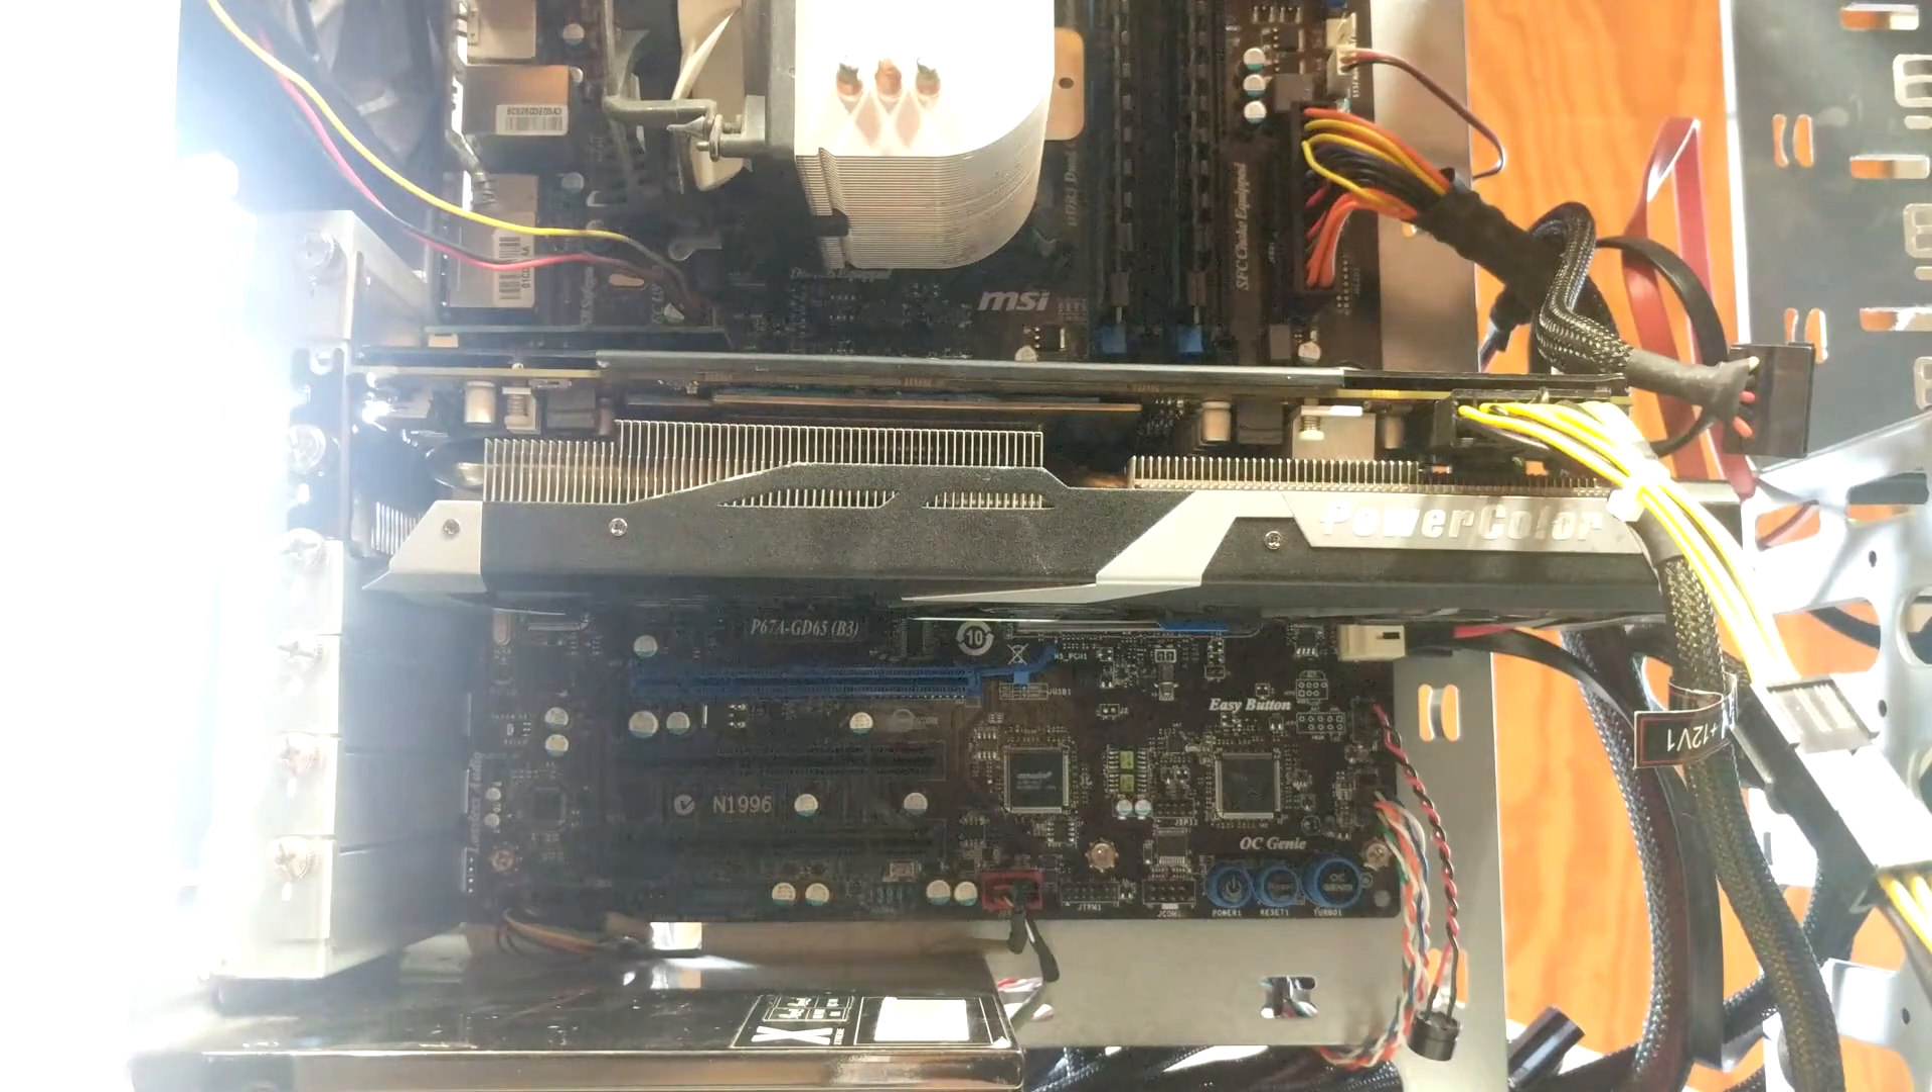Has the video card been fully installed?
Yes.